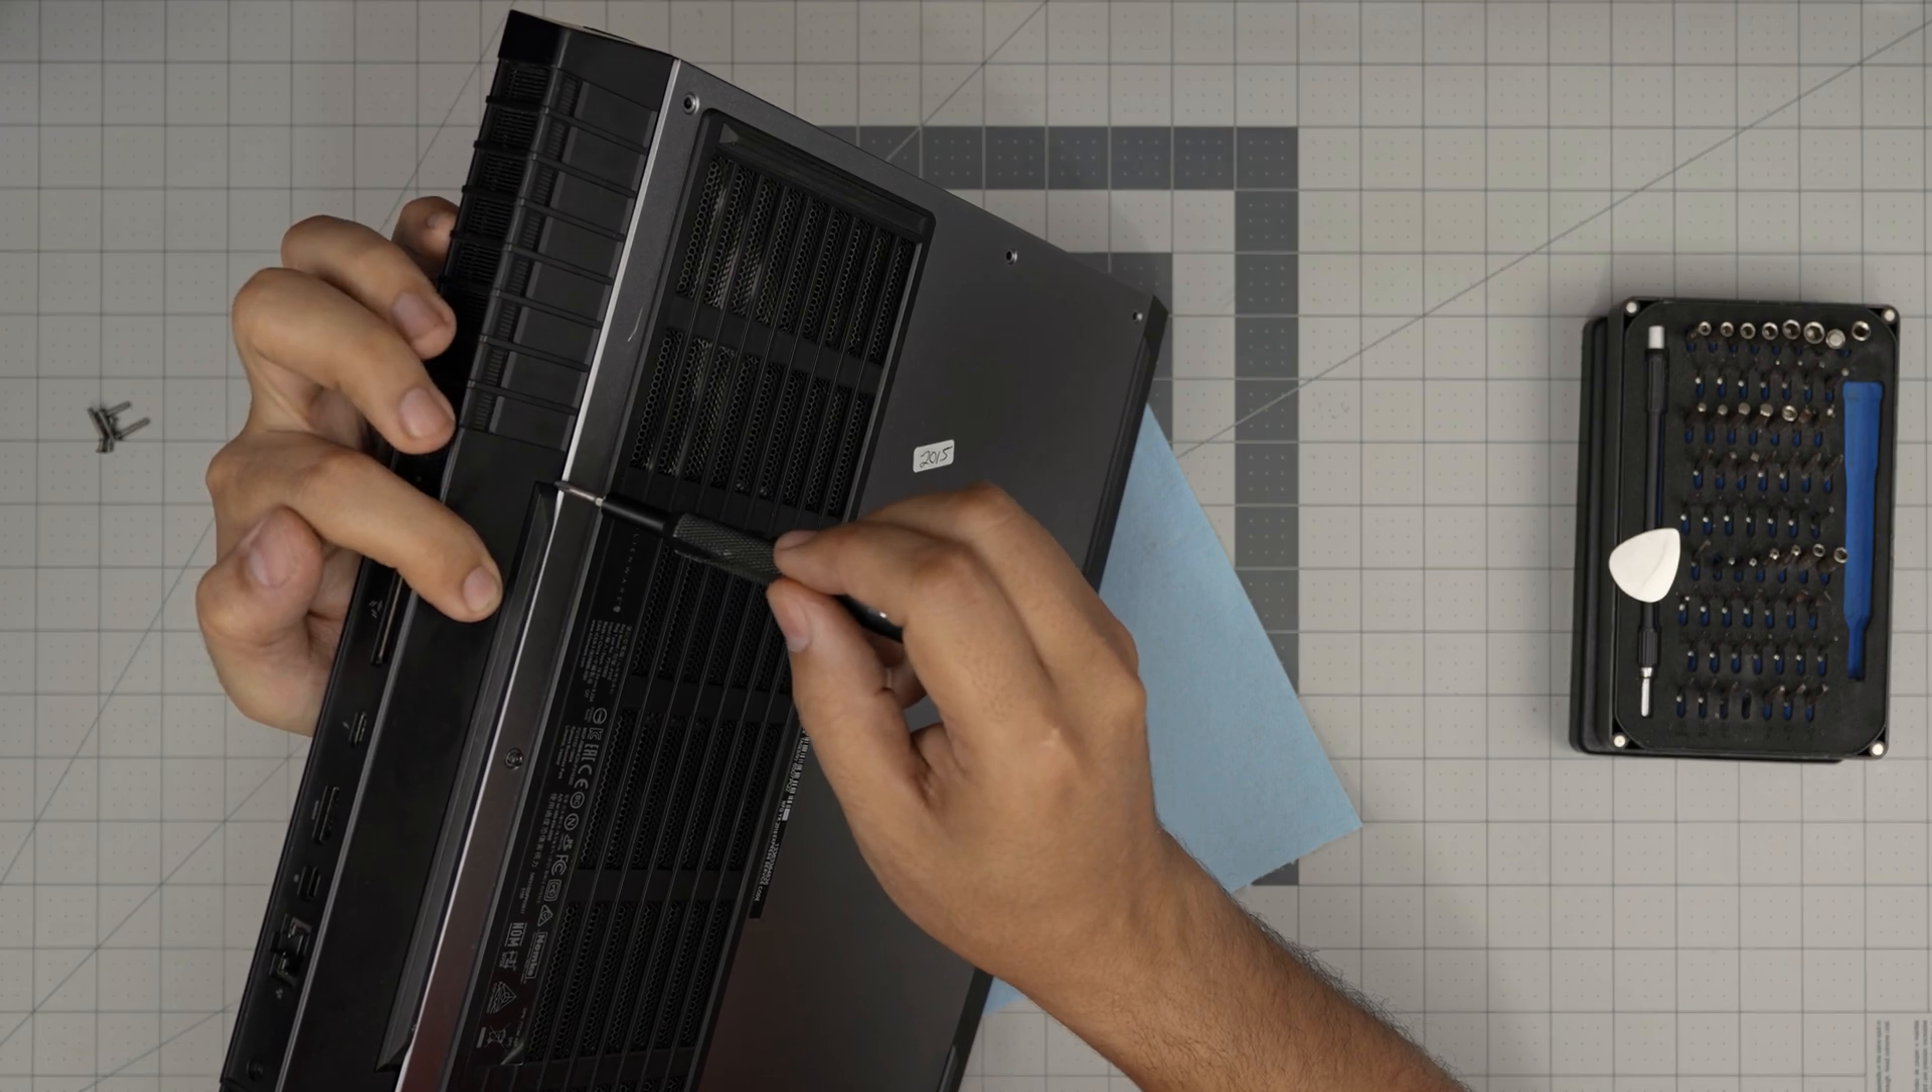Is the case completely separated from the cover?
No.